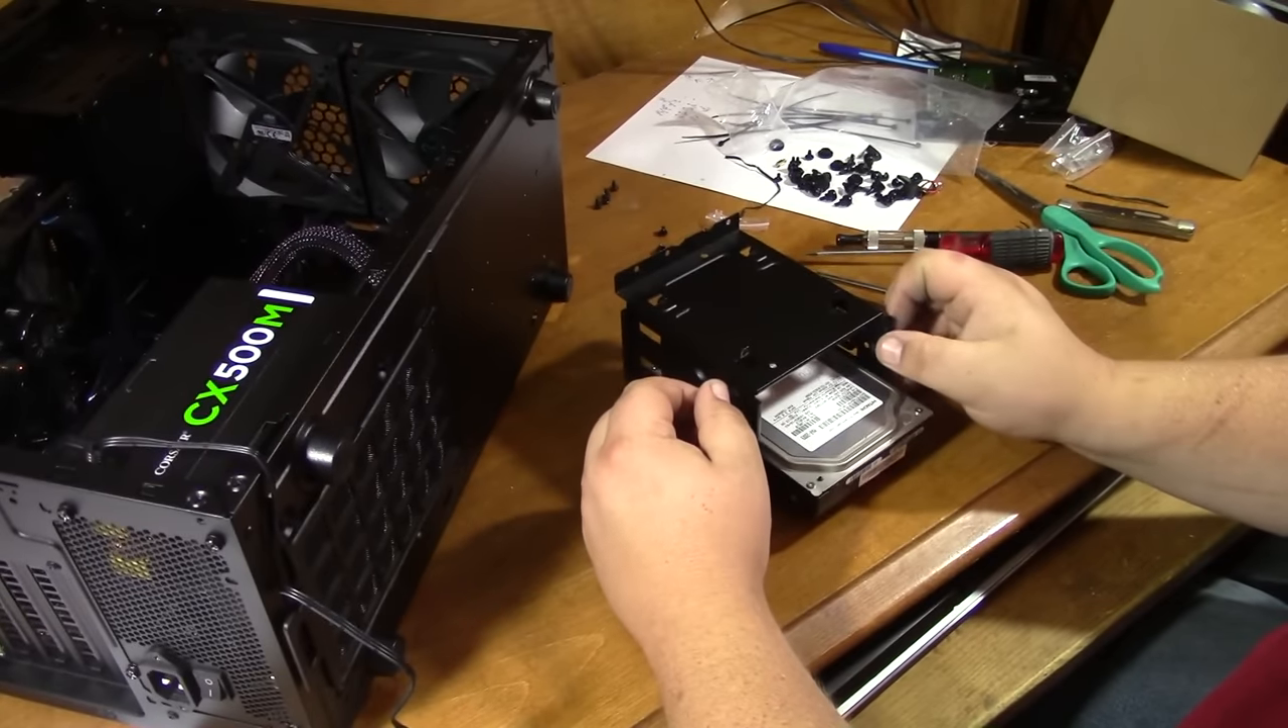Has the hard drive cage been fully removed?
Yes.